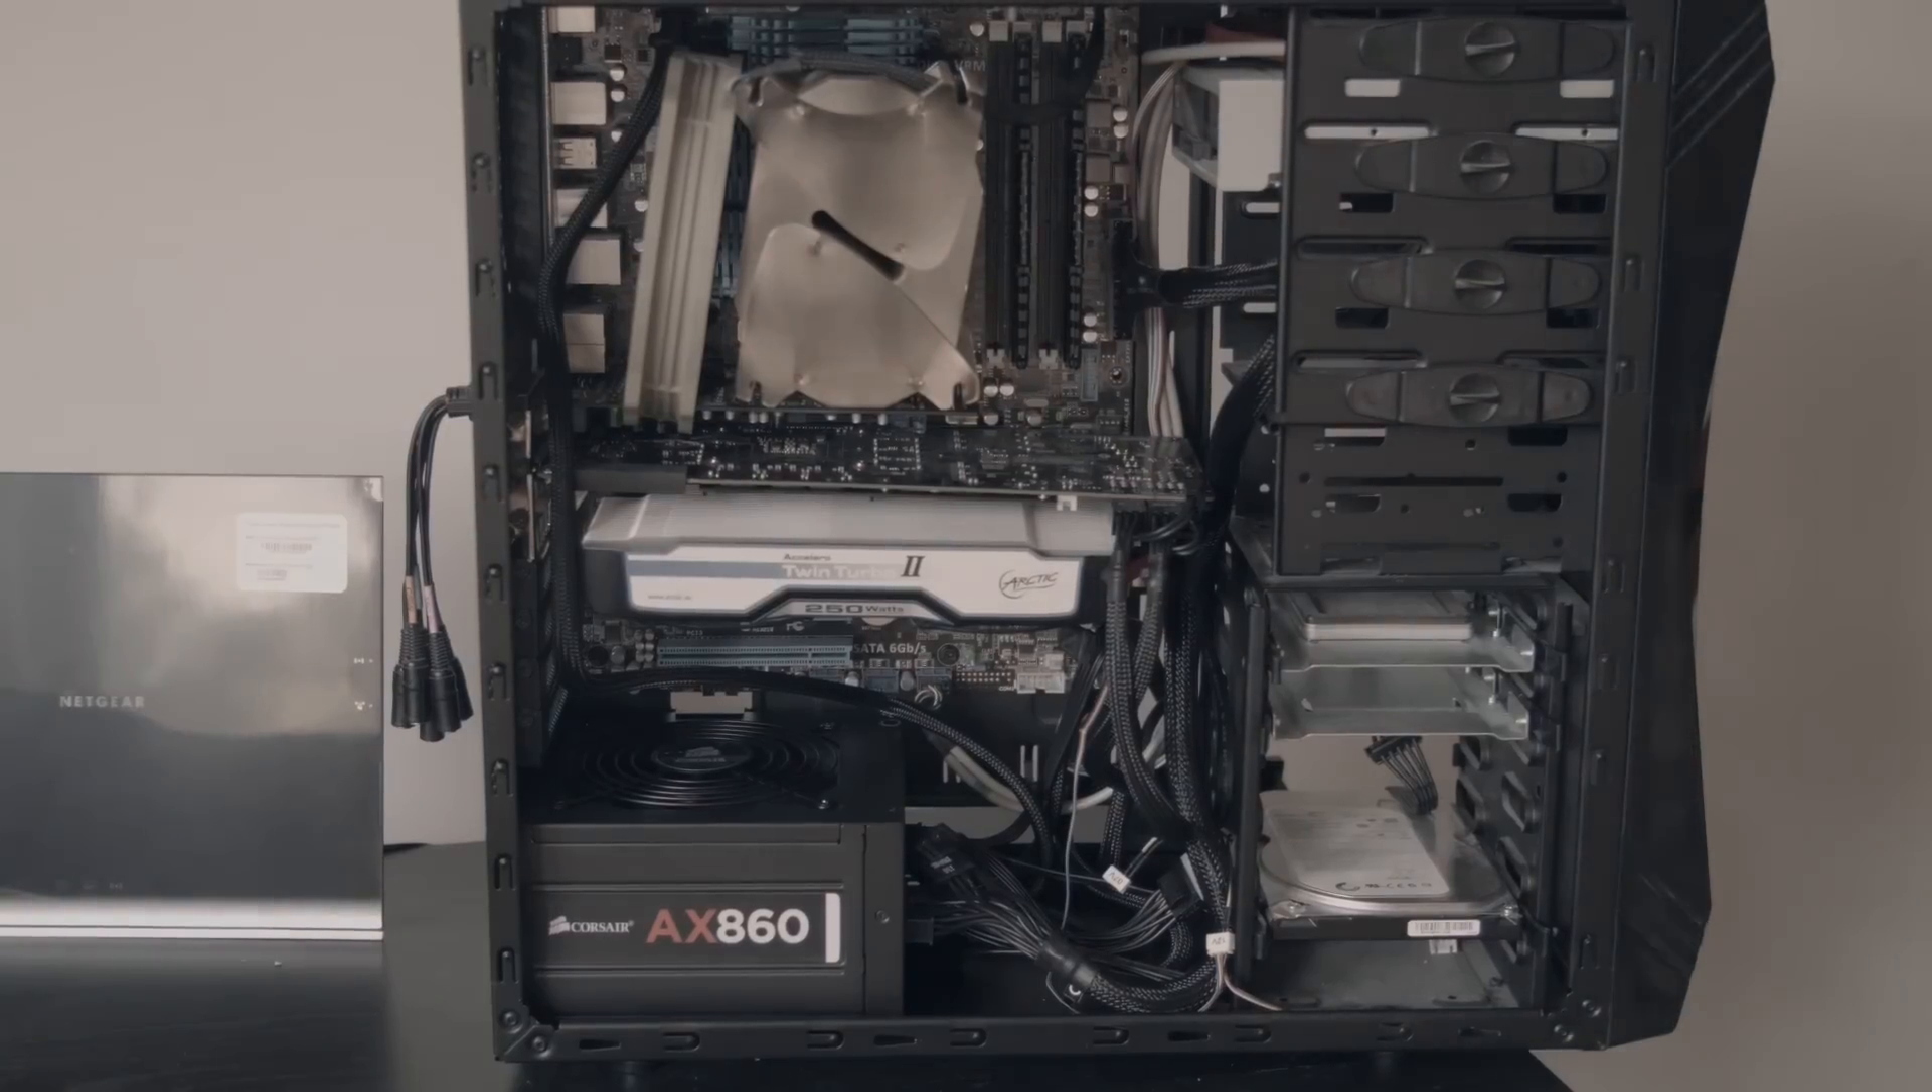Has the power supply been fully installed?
Yes.